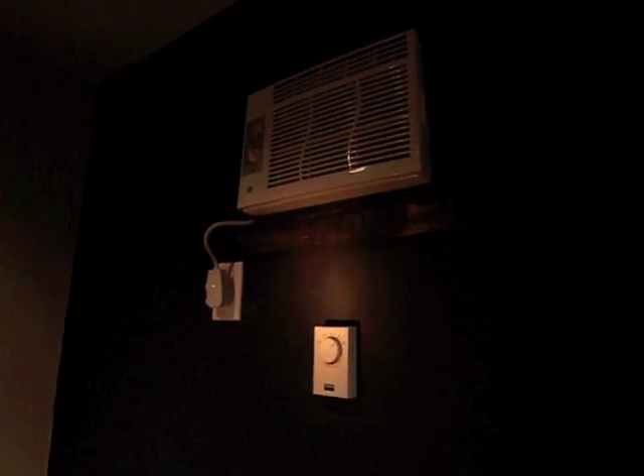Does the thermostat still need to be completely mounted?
No.